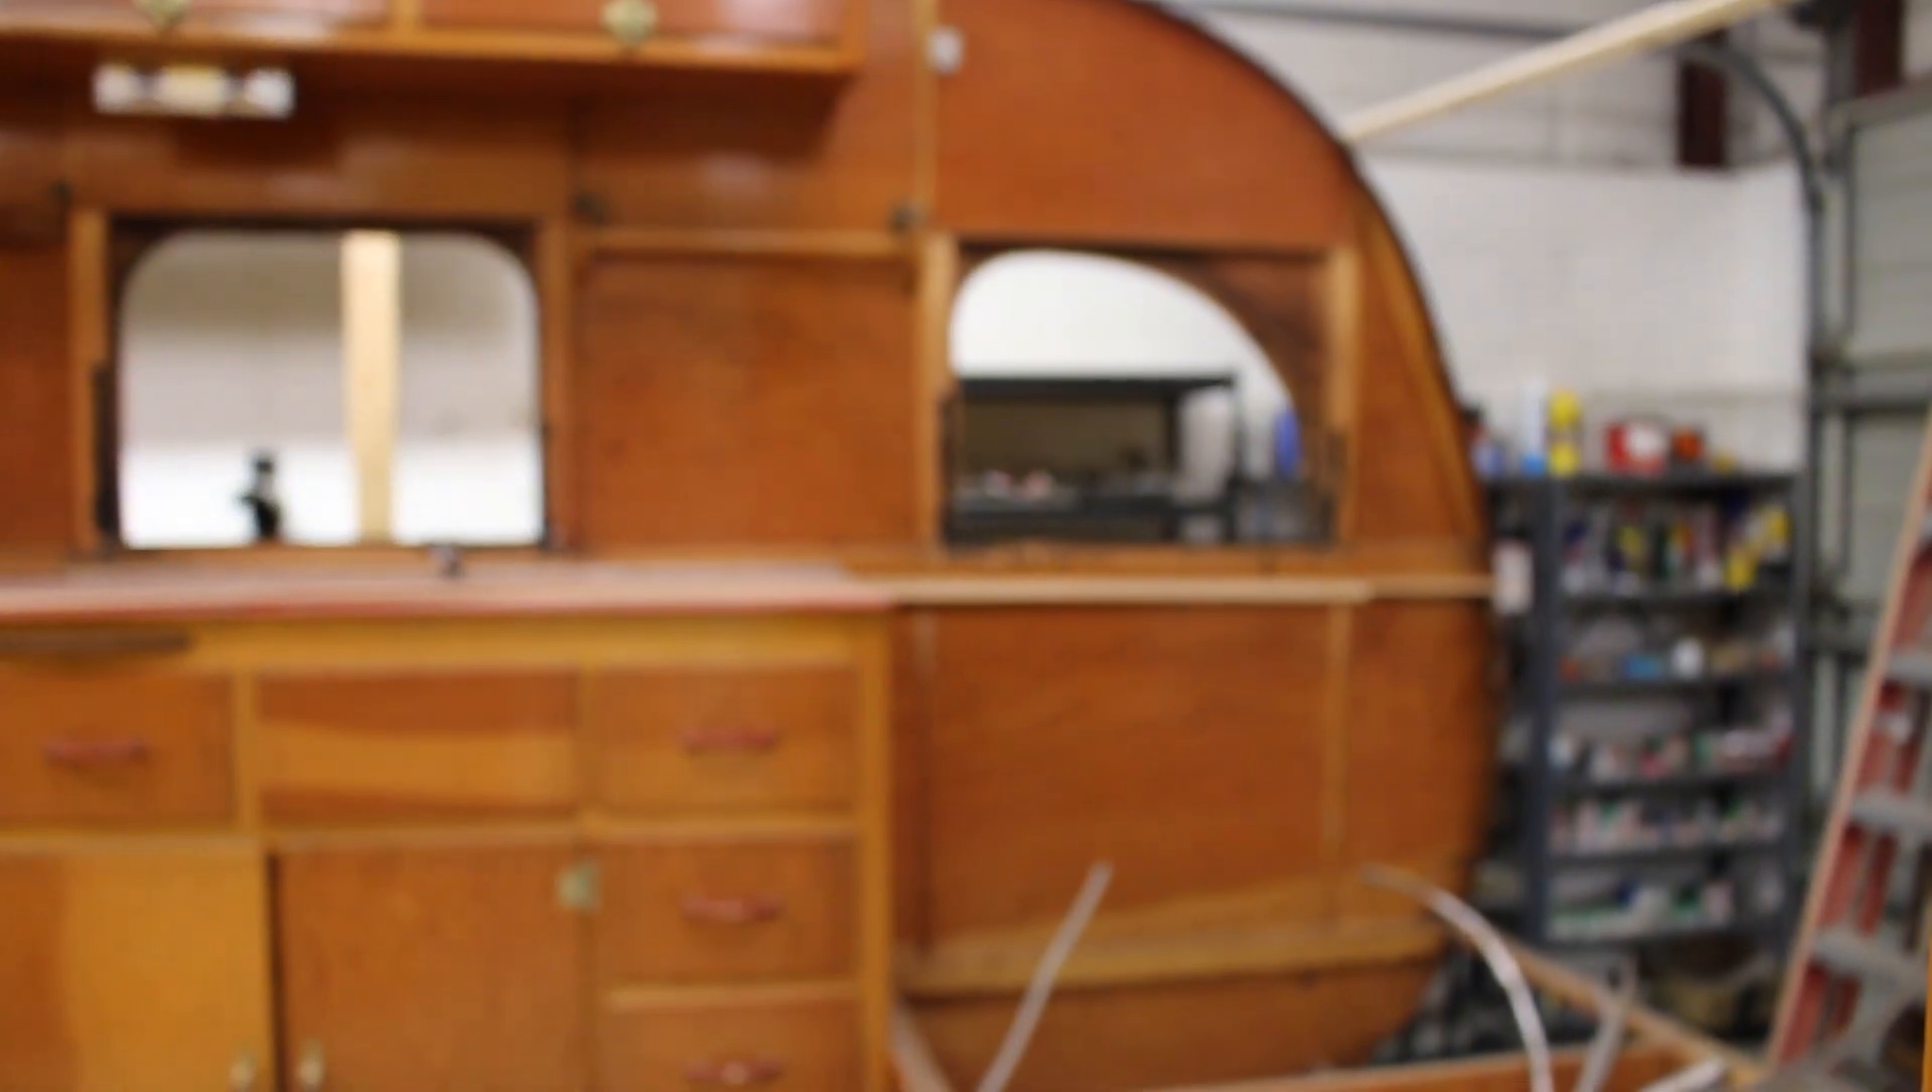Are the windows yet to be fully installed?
Yes.